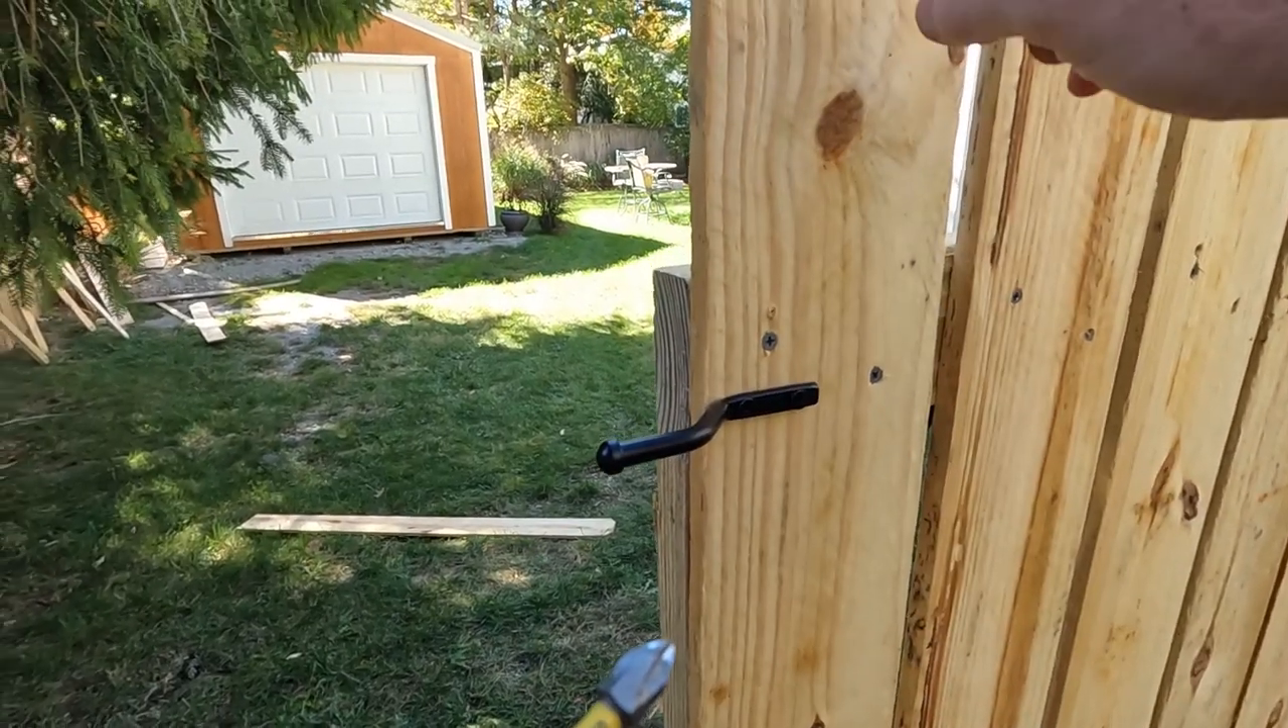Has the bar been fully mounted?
Yes.